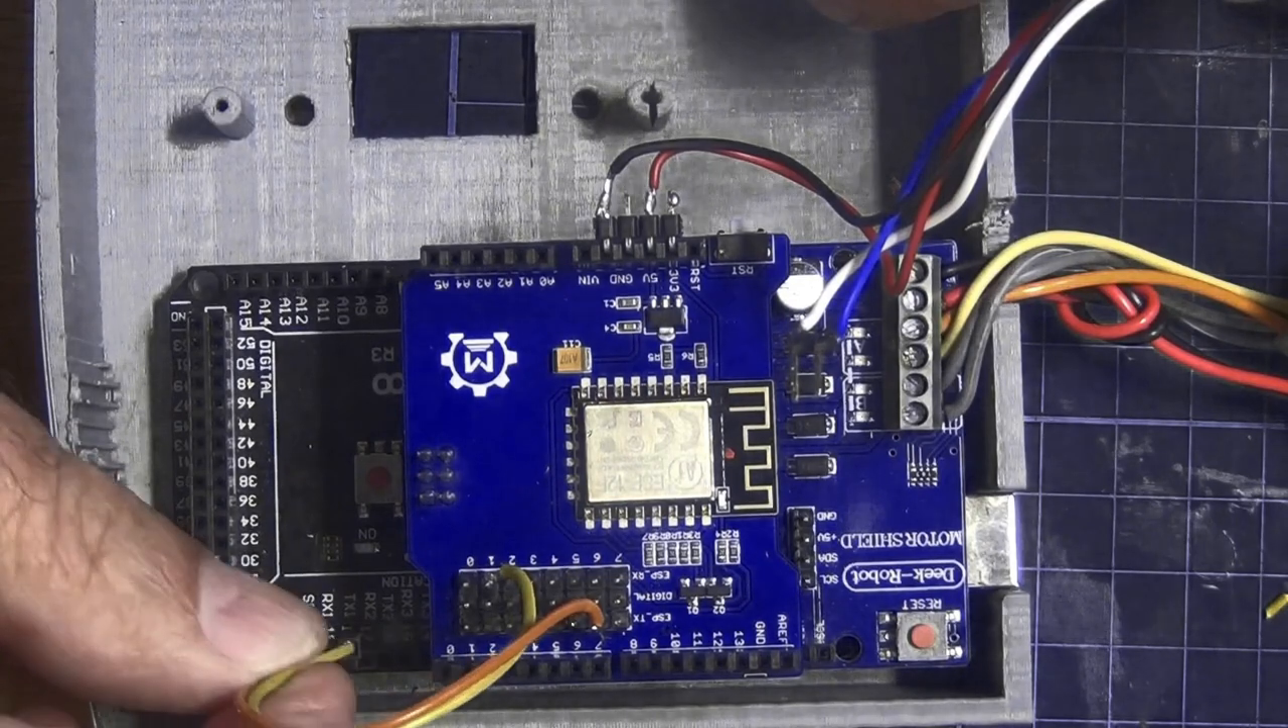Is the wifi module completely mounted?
Yes.